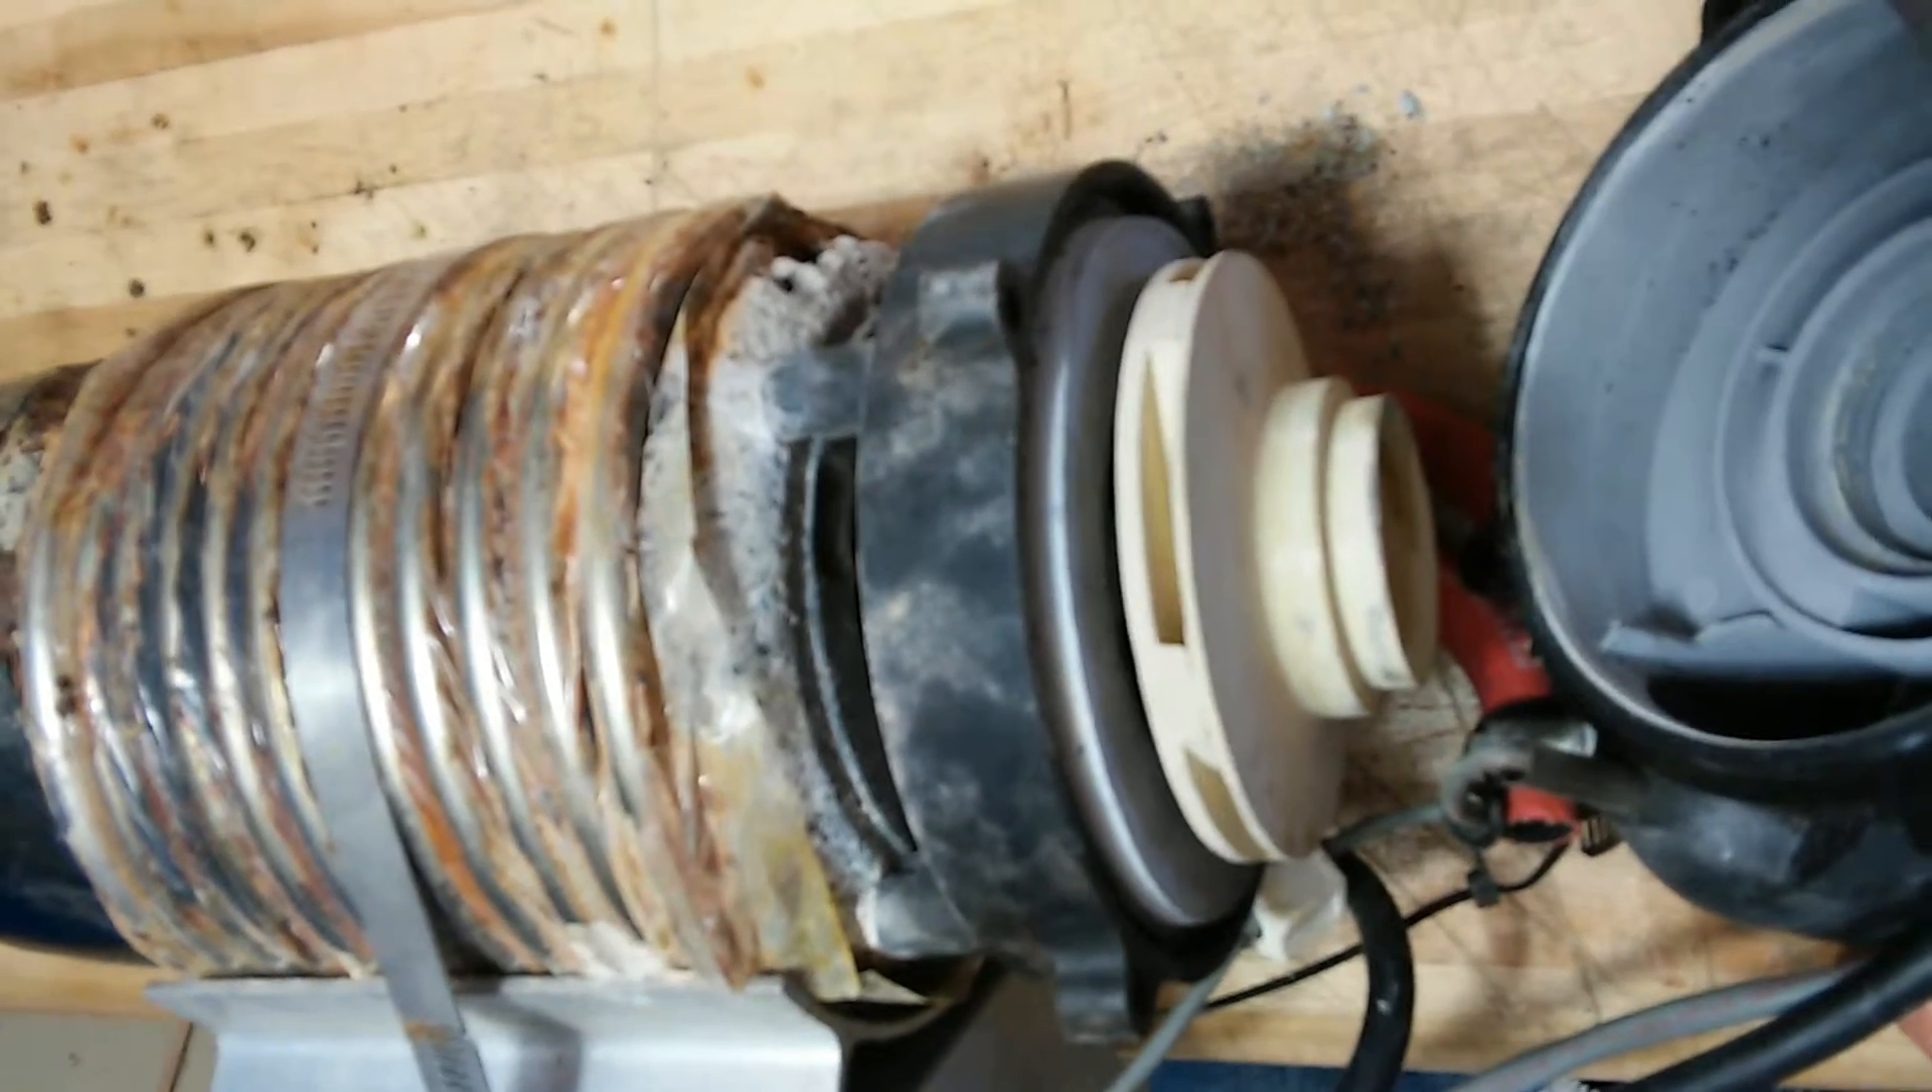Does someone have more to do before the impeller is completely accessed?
No.